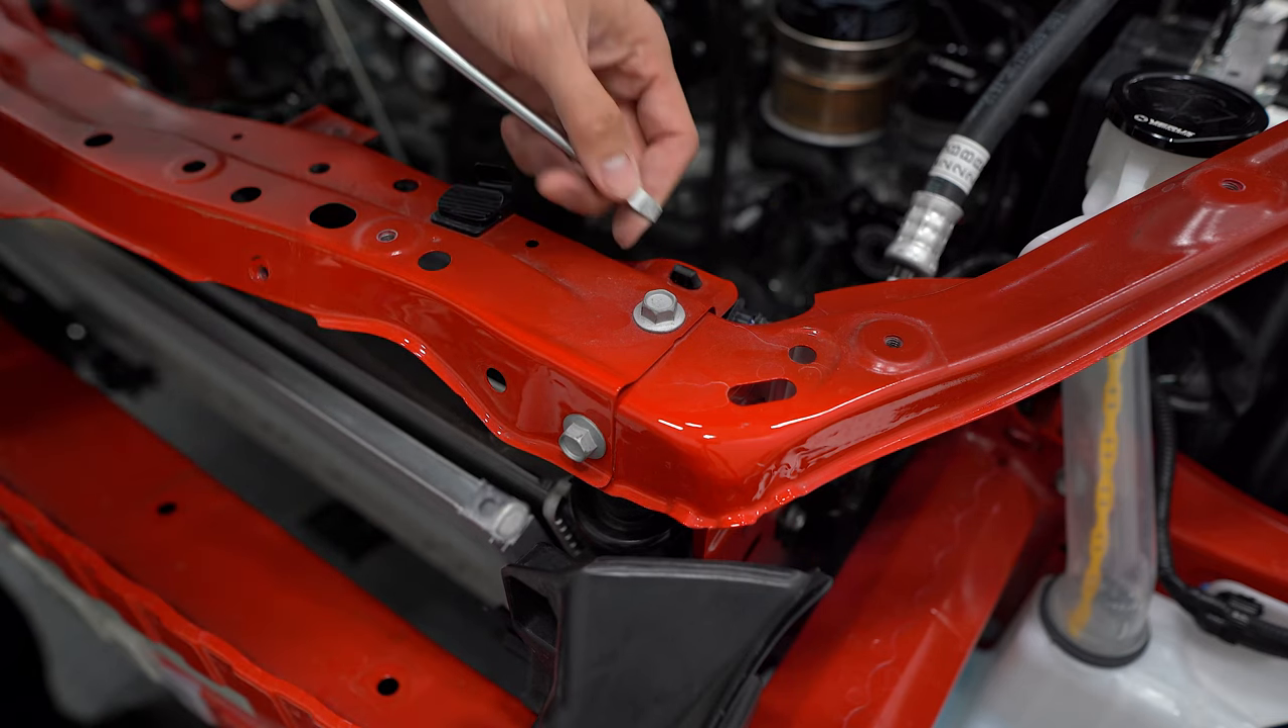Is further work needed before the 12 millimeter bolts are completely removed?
Yes.